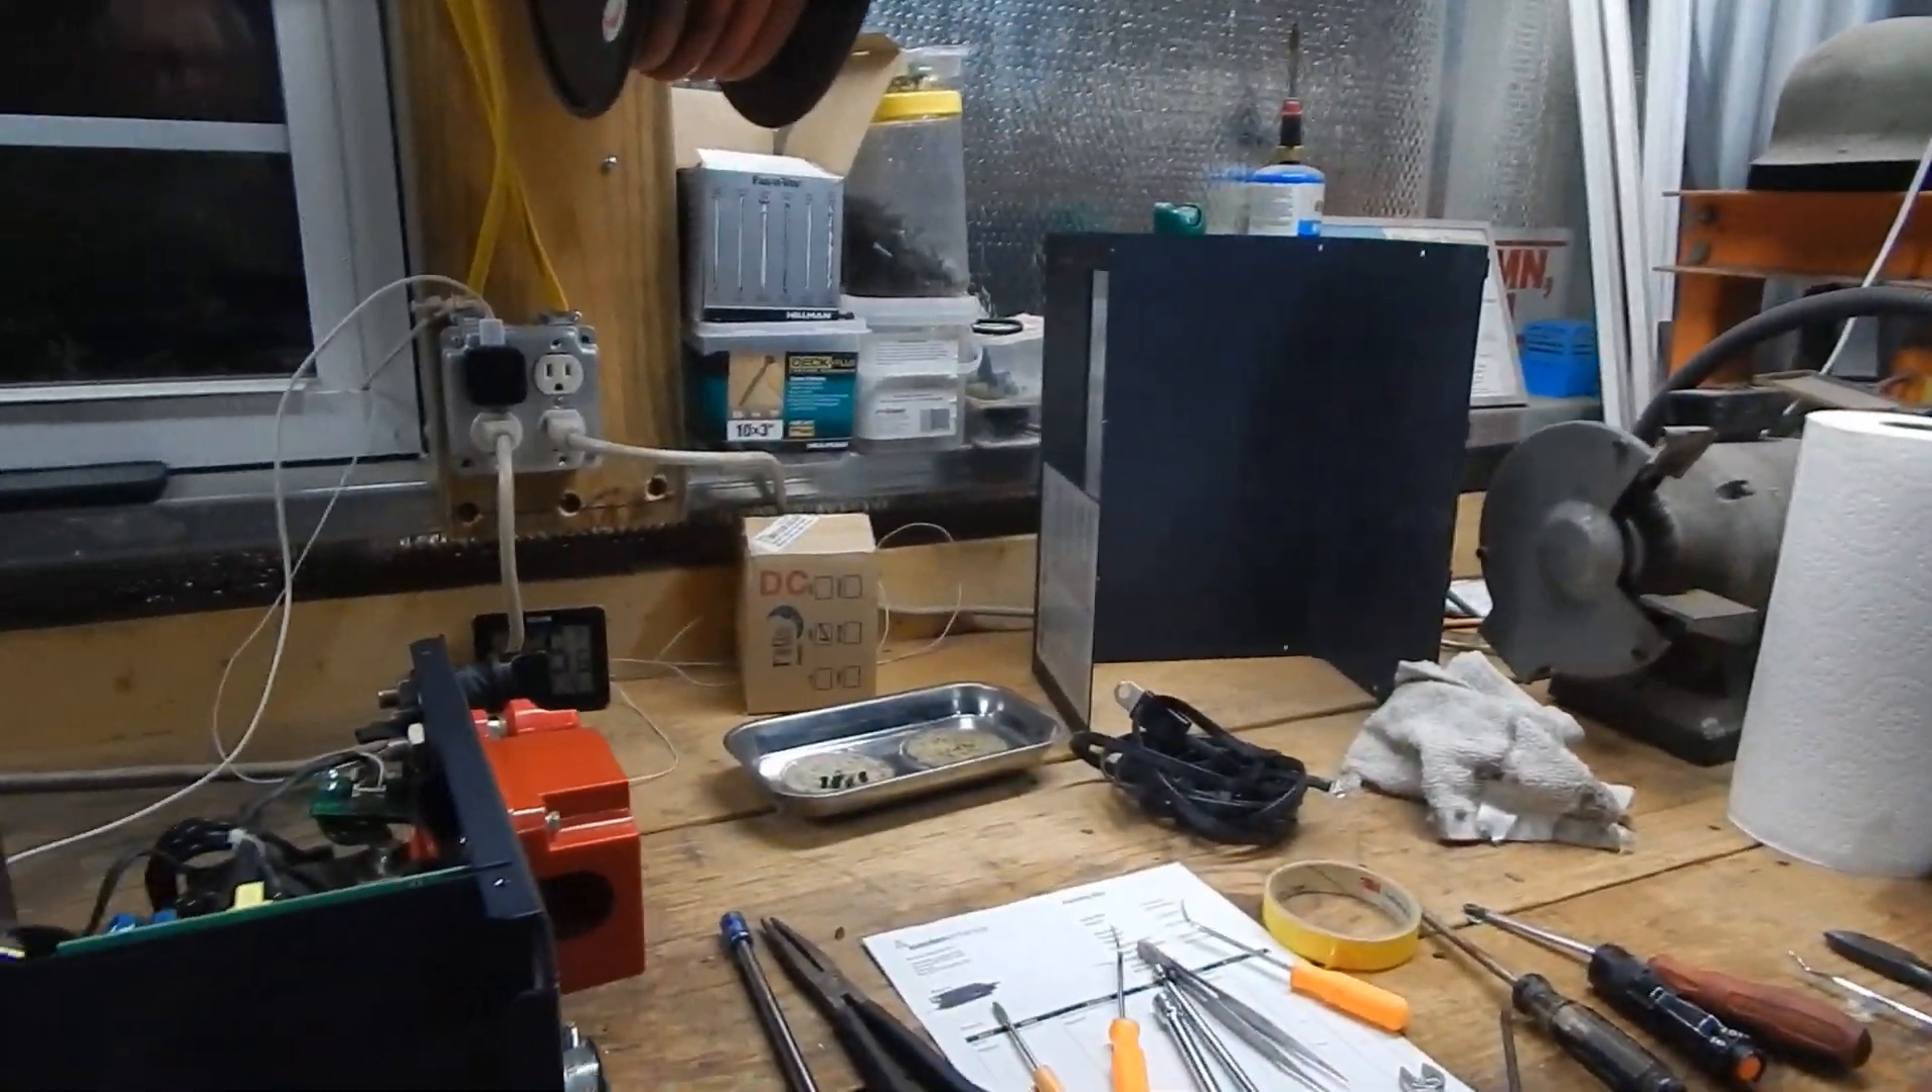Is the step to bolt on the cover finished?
No.